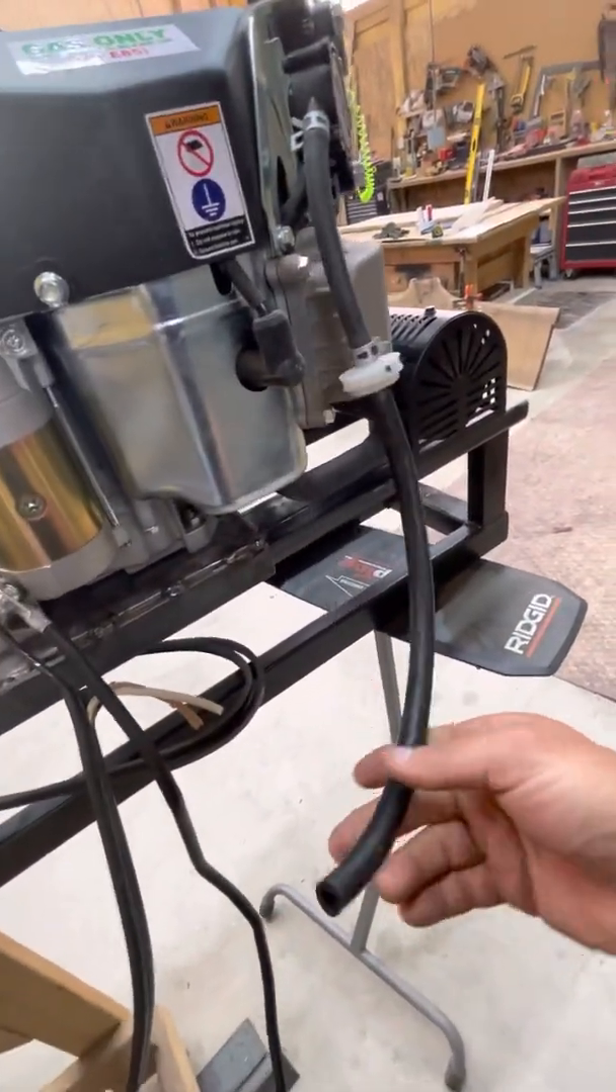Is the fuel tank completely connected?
No.